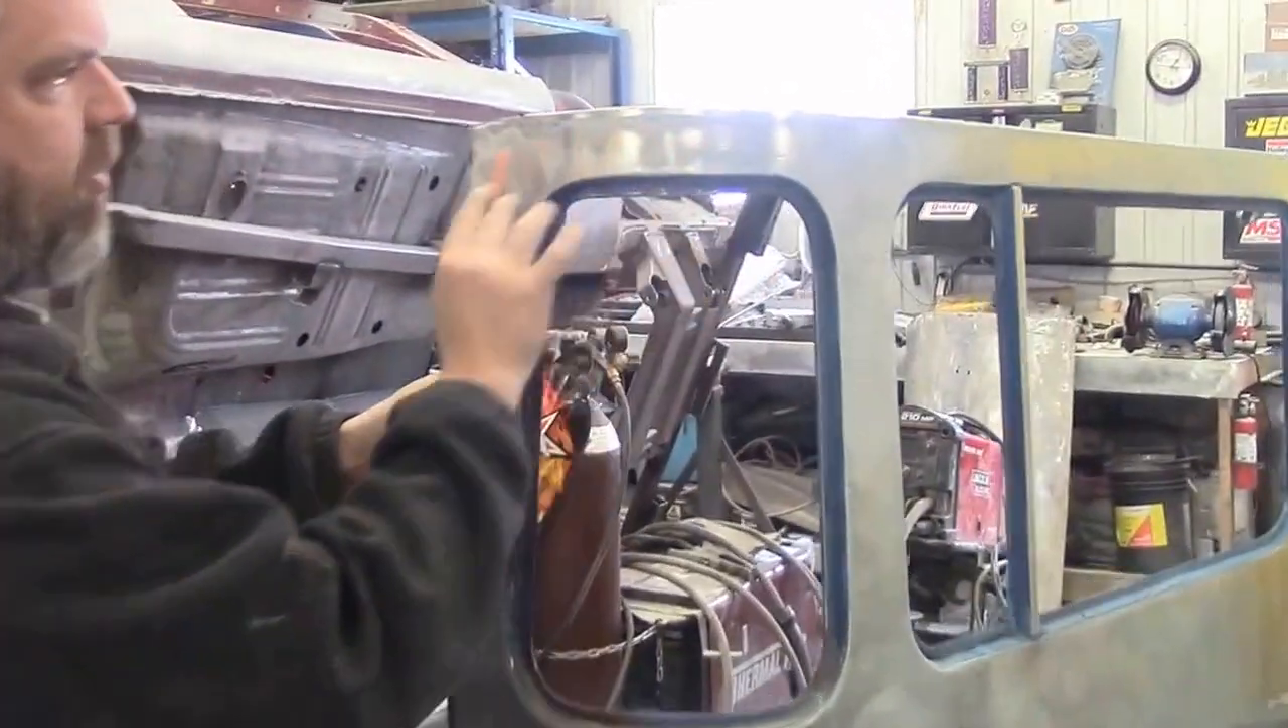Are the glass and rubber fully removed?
Yes.